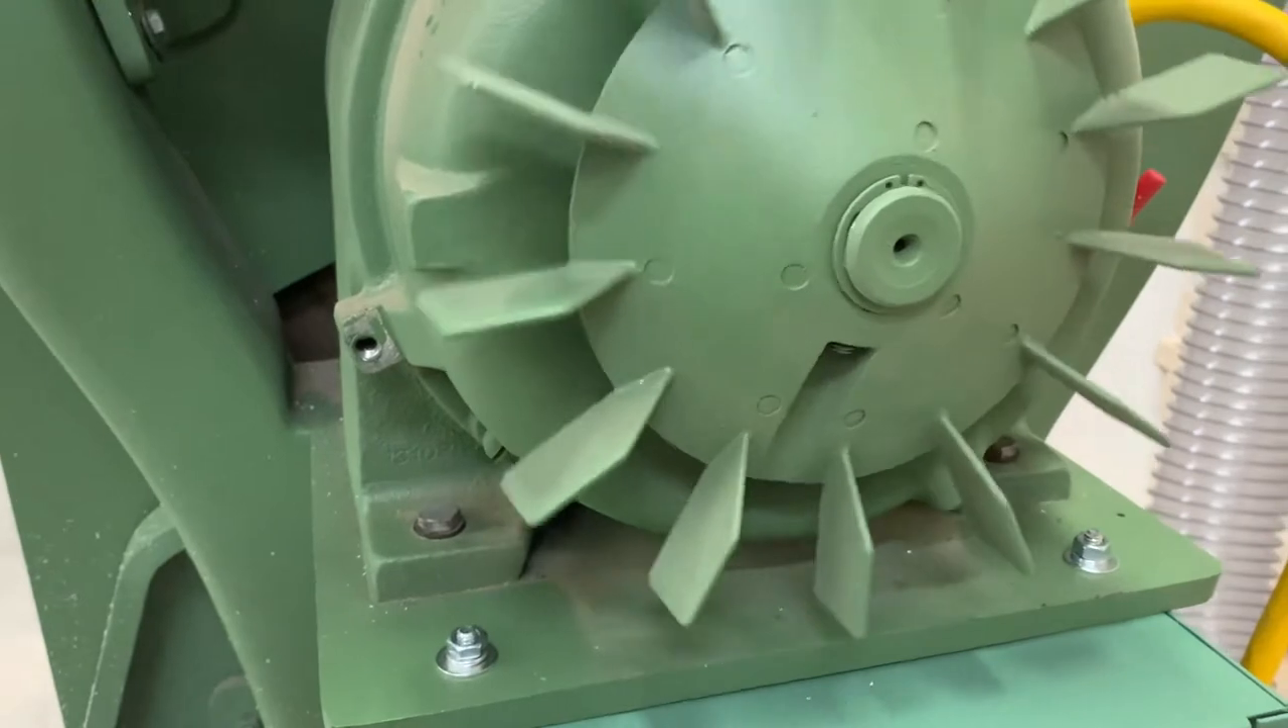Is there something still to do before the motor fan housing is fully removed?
No.